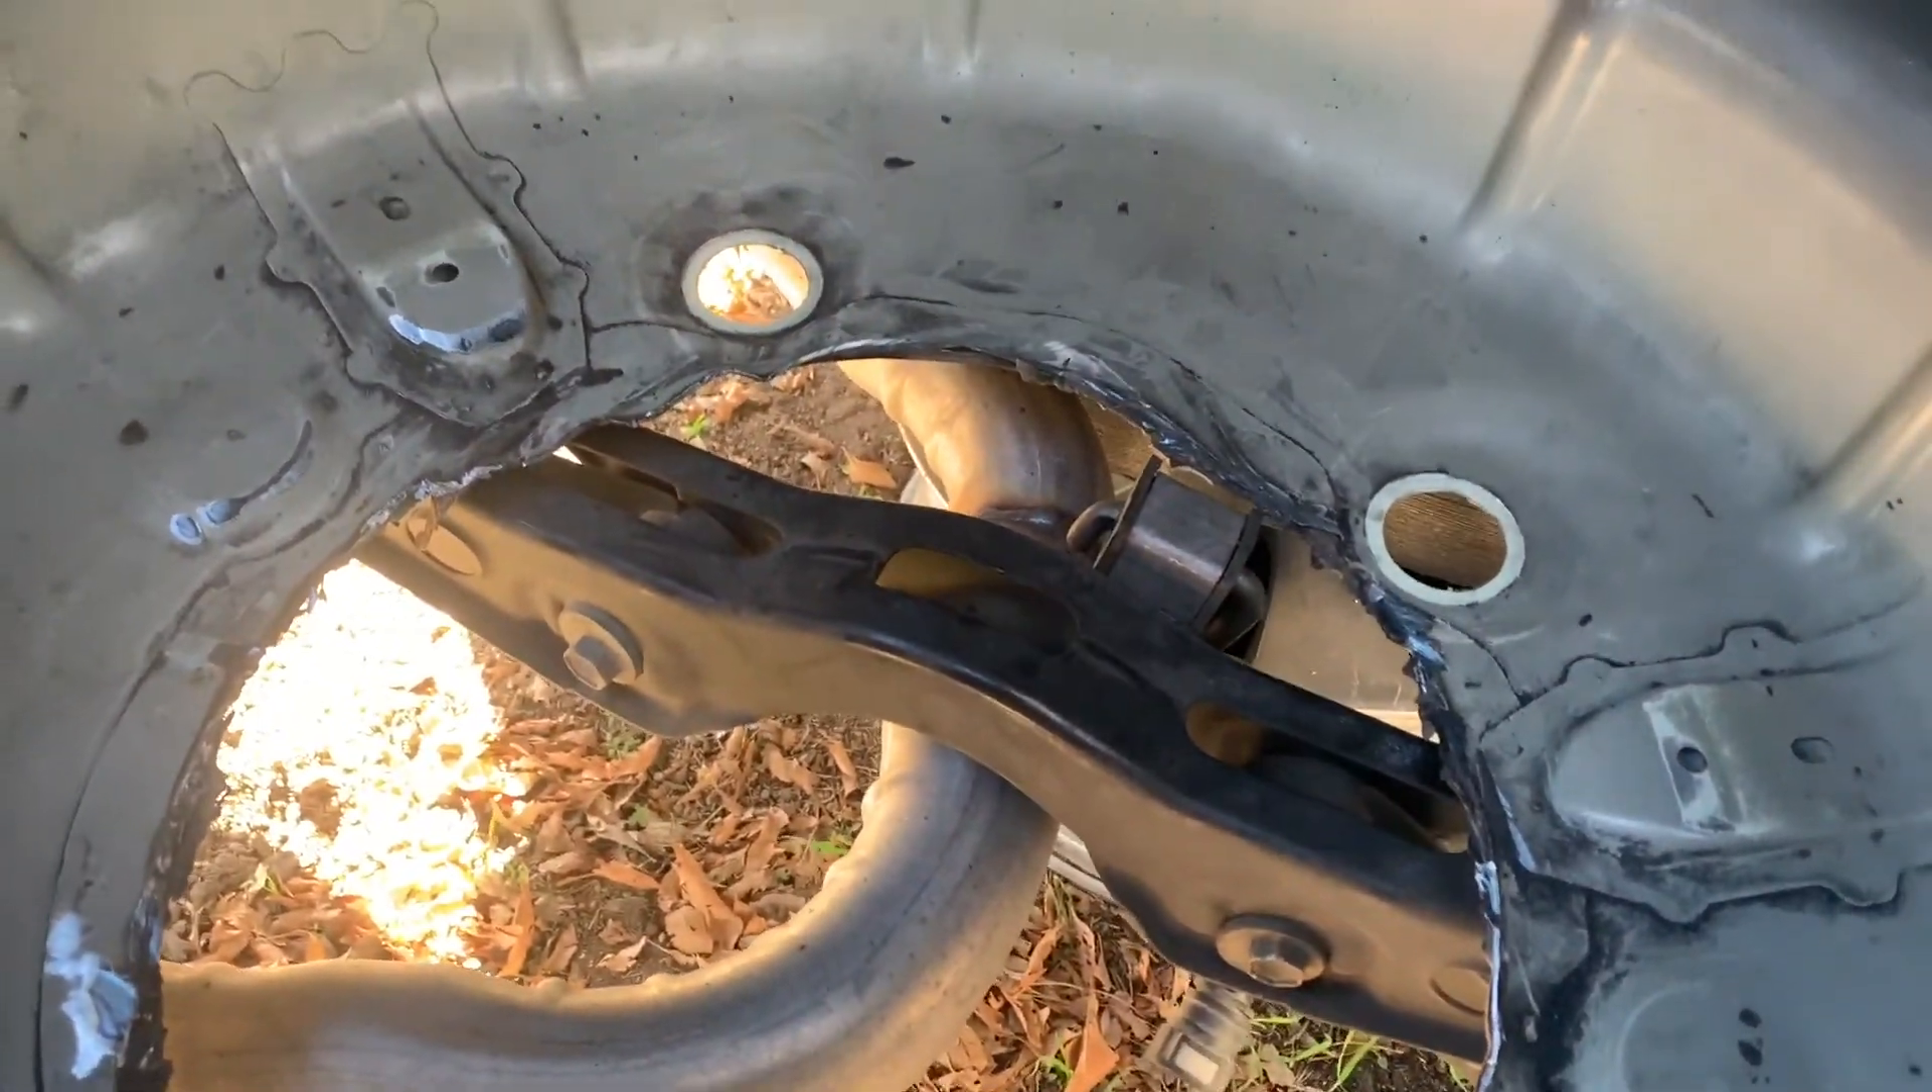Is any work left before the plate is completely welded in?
Yes.